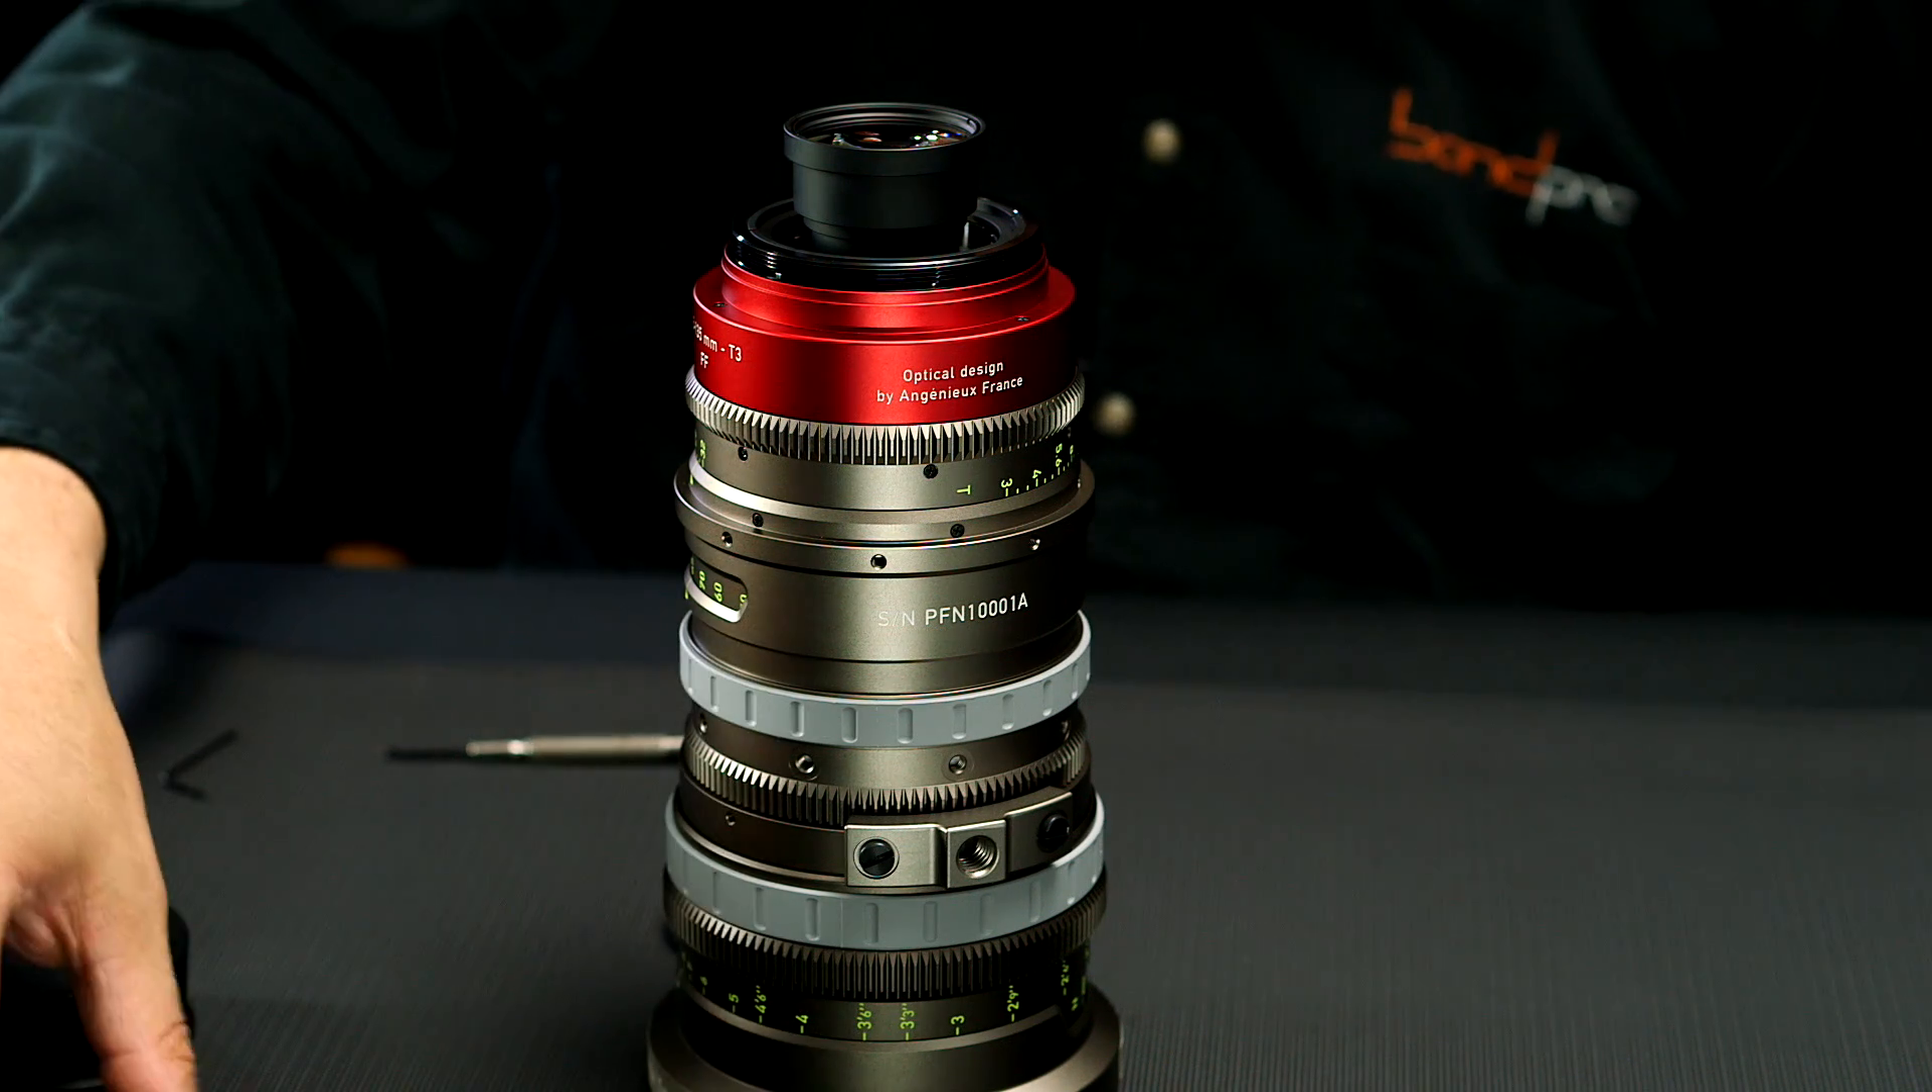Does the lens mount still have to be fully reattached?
Yes.